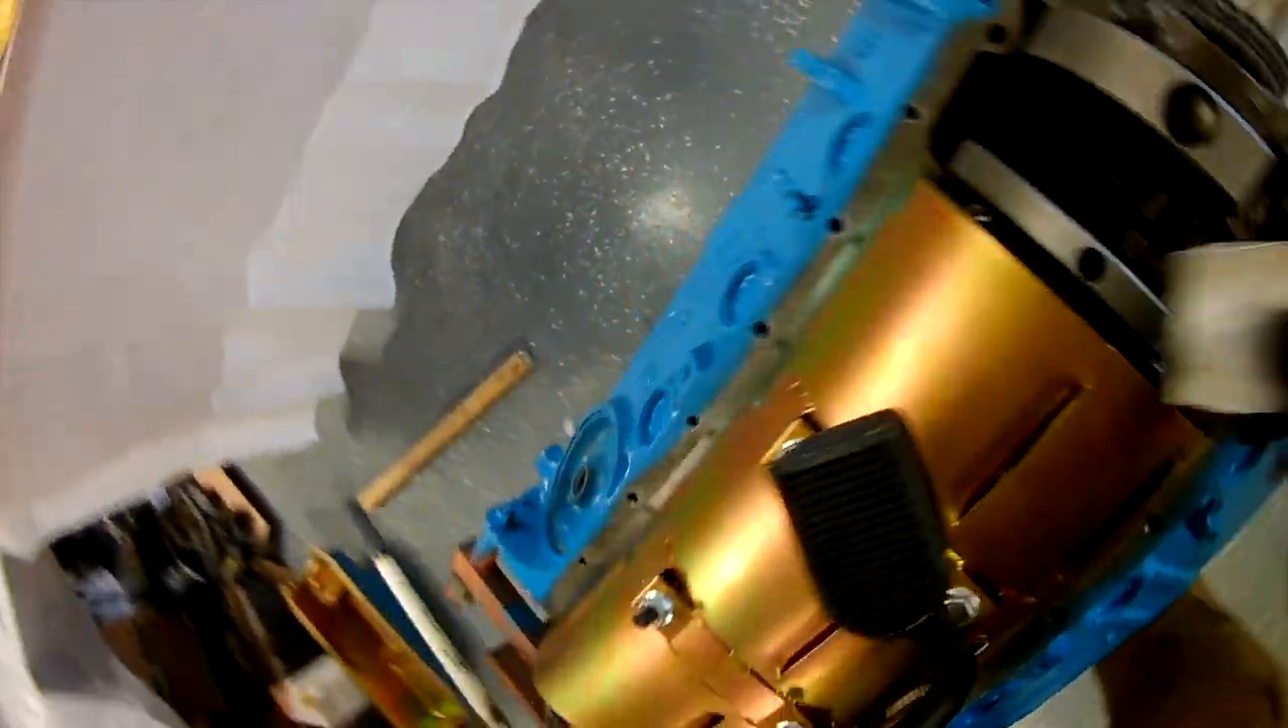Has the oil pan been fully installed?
No.